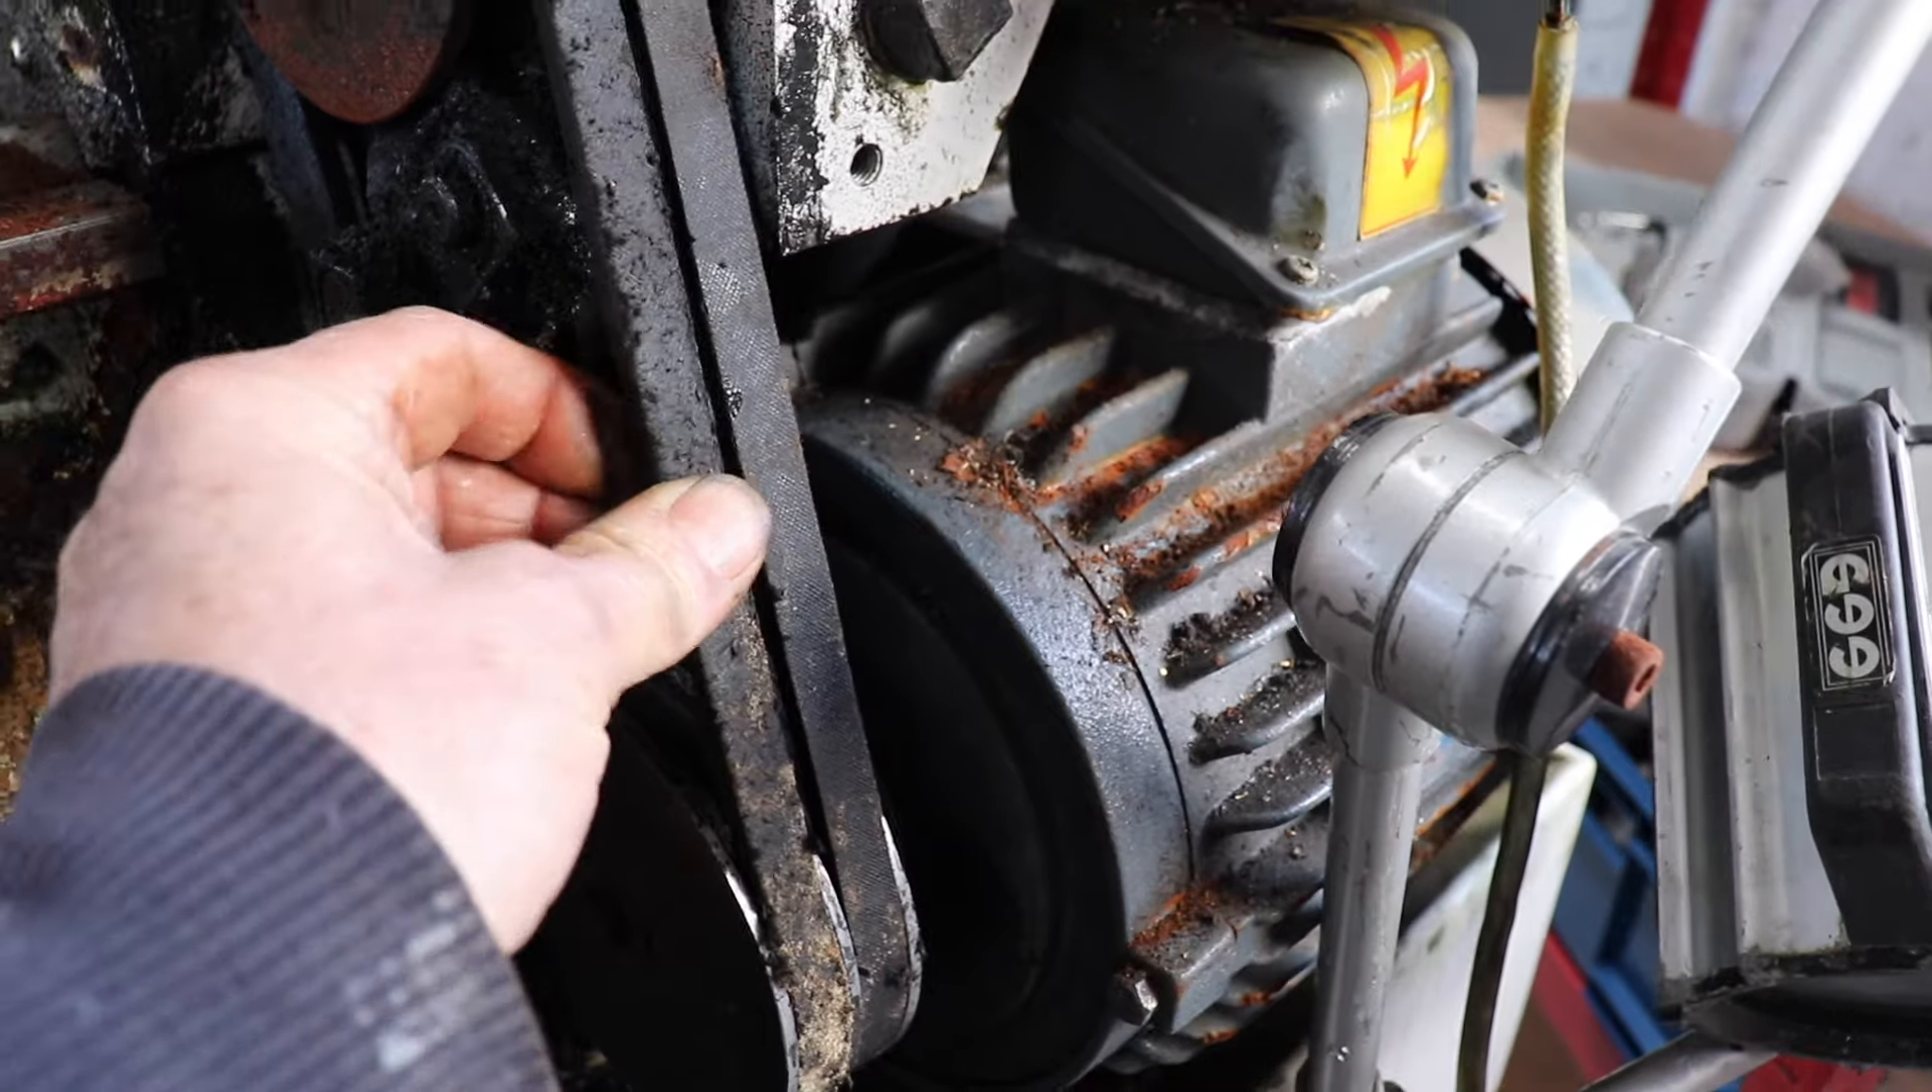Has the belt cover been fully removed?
Yes.